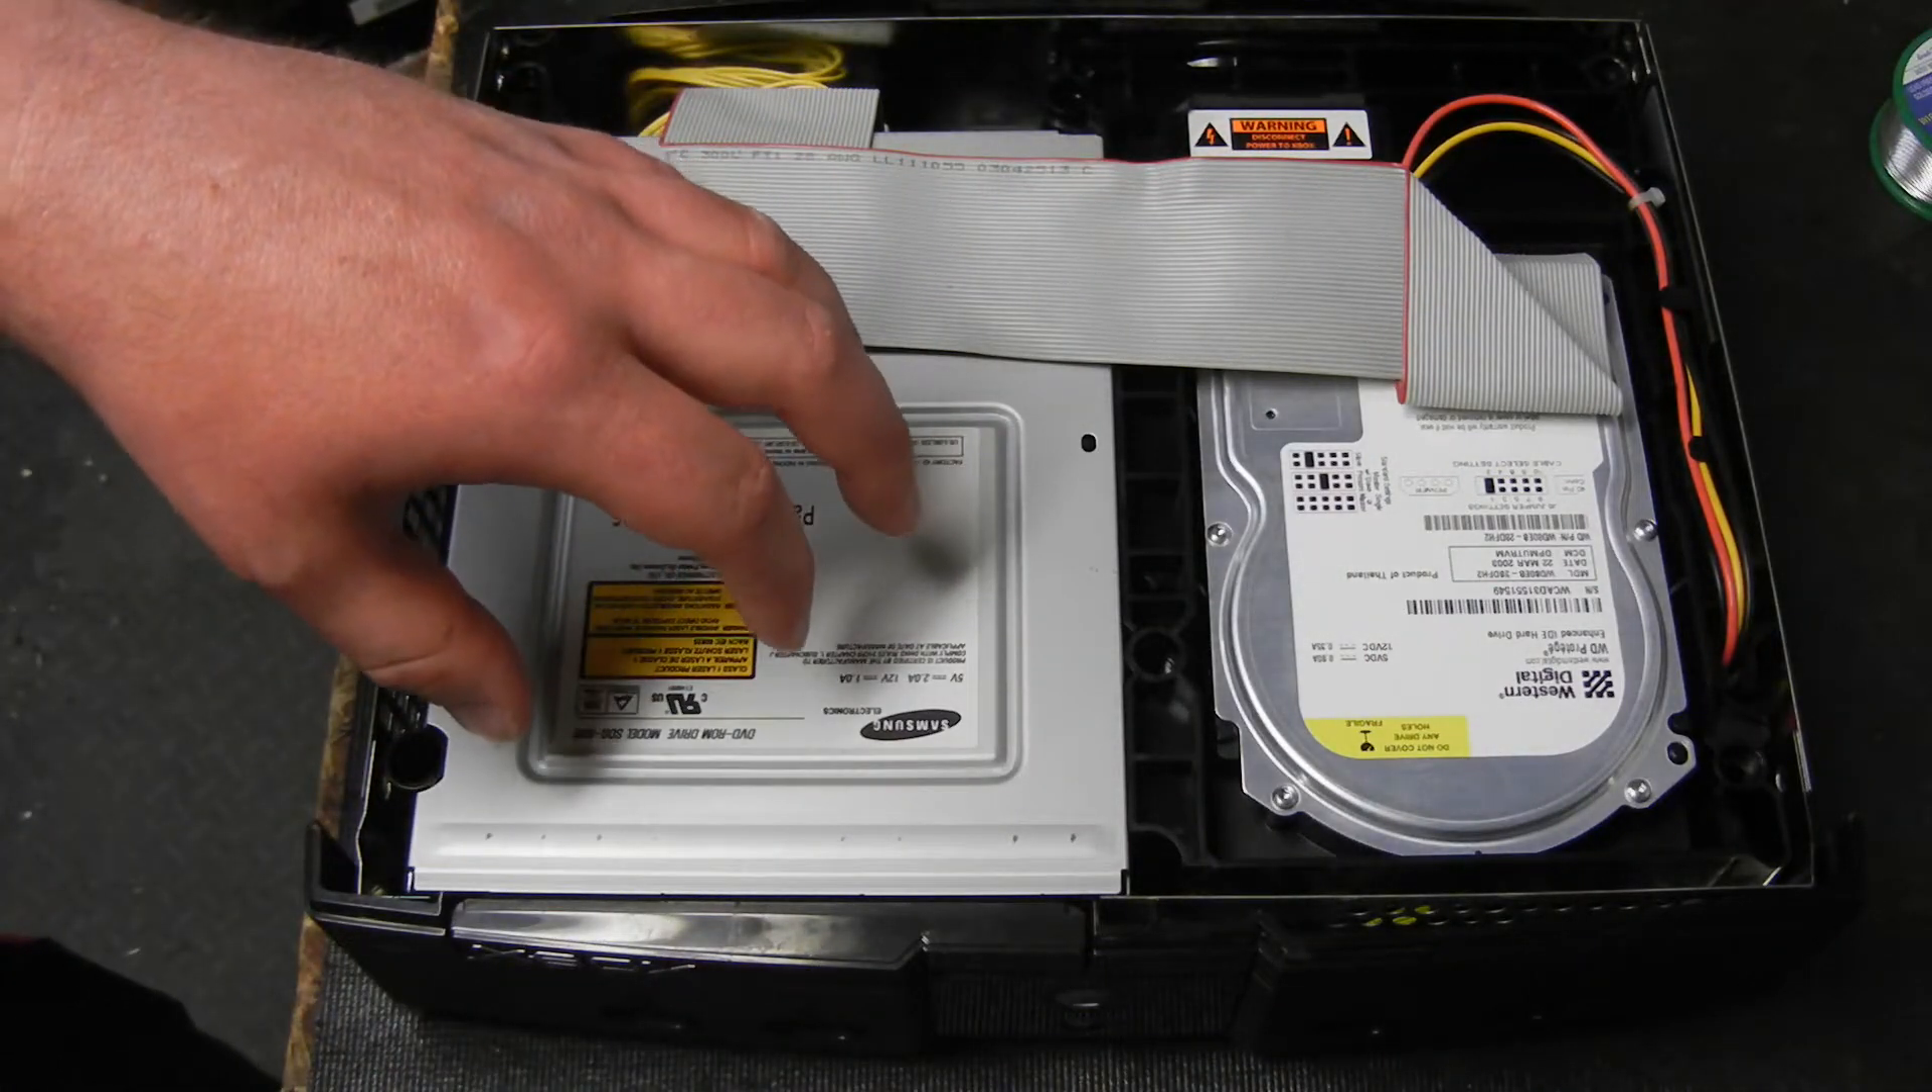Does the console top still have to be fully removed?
No.